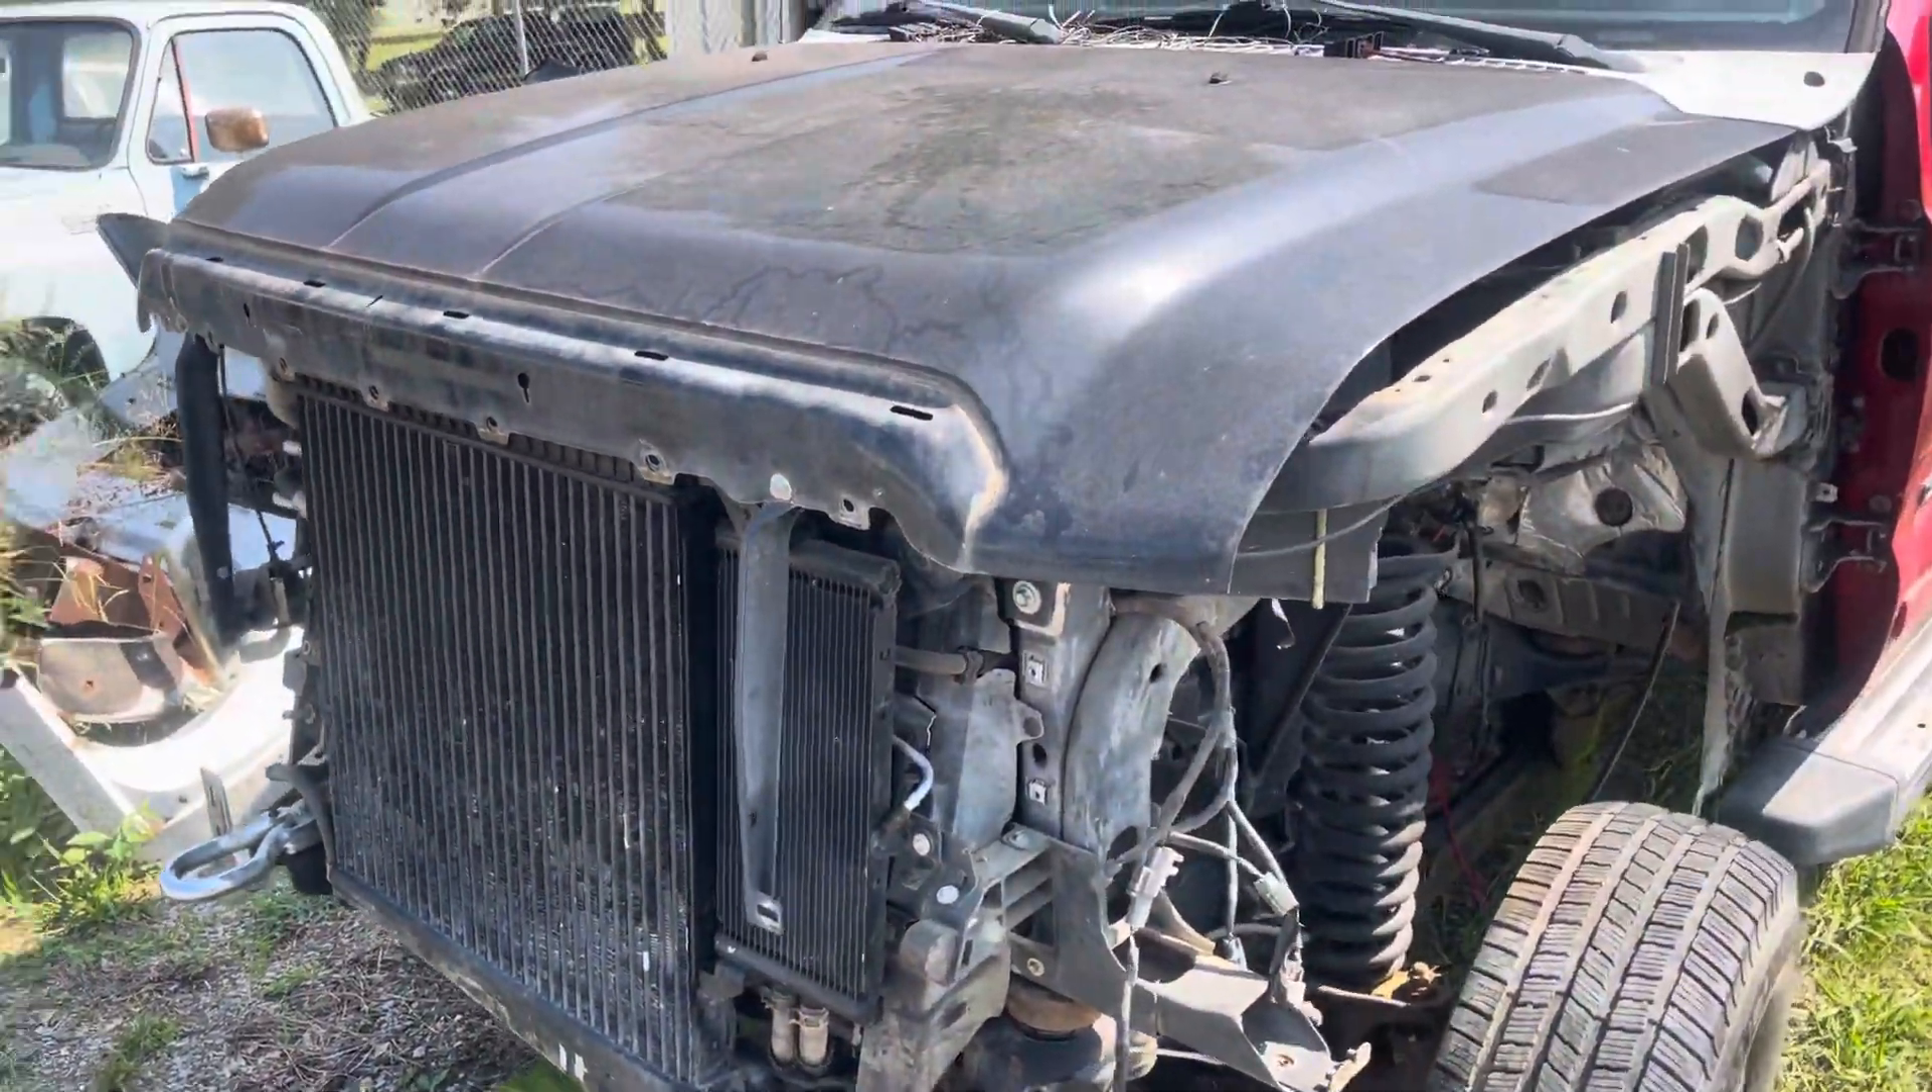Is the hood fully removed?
No.